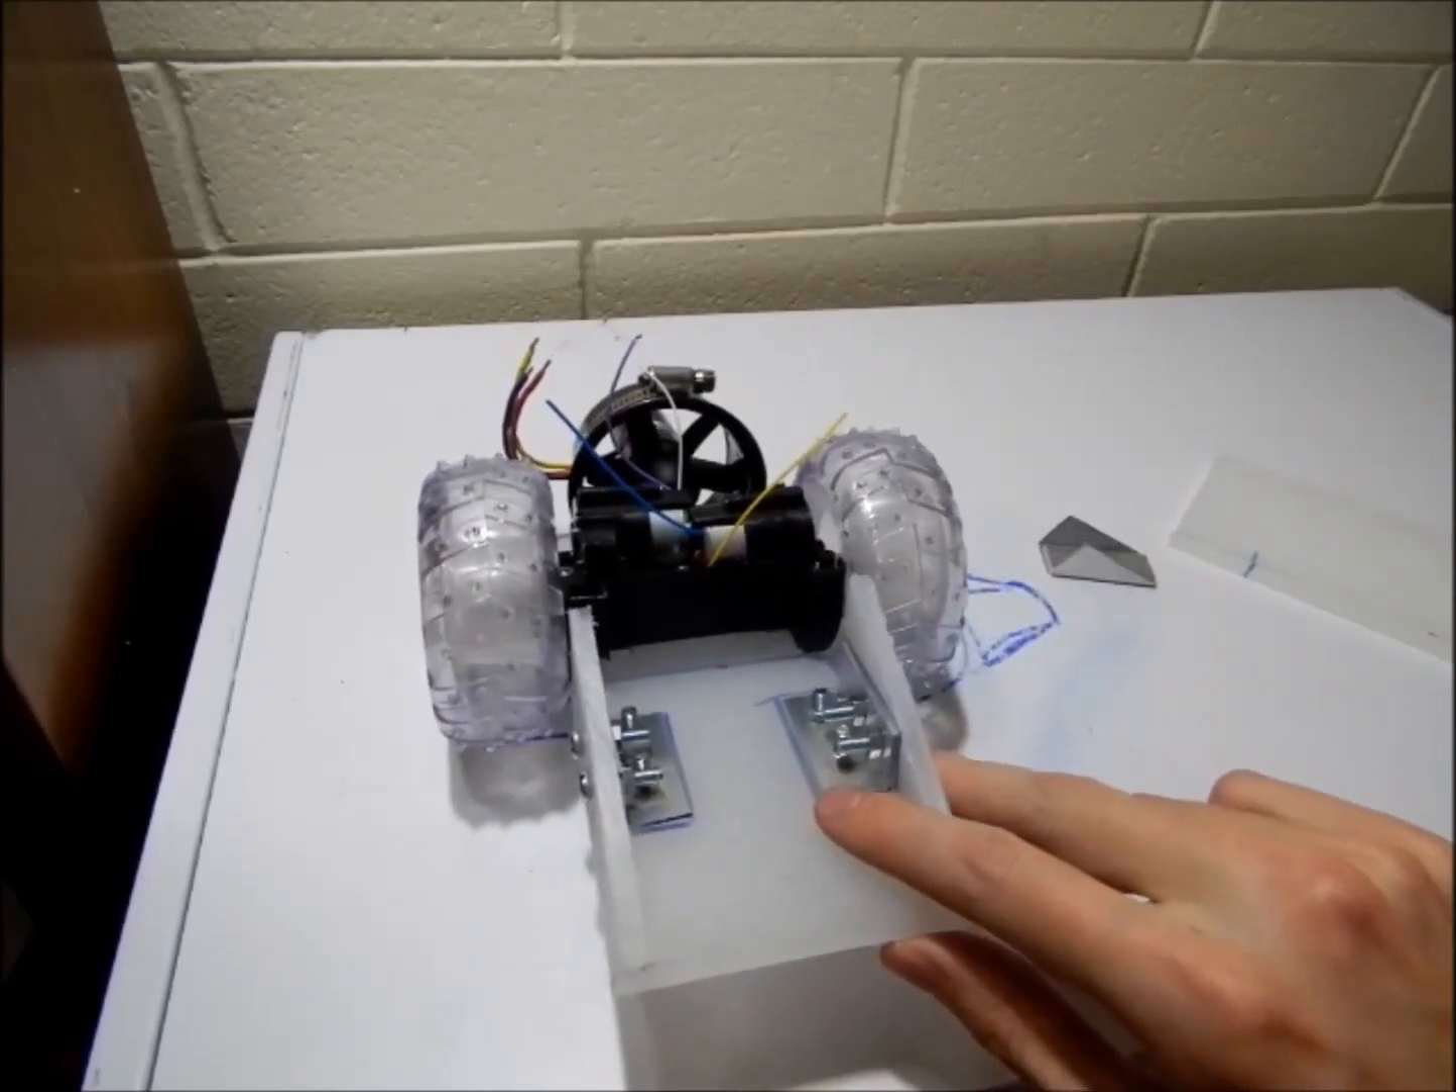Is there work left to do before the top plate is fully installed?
Yes.